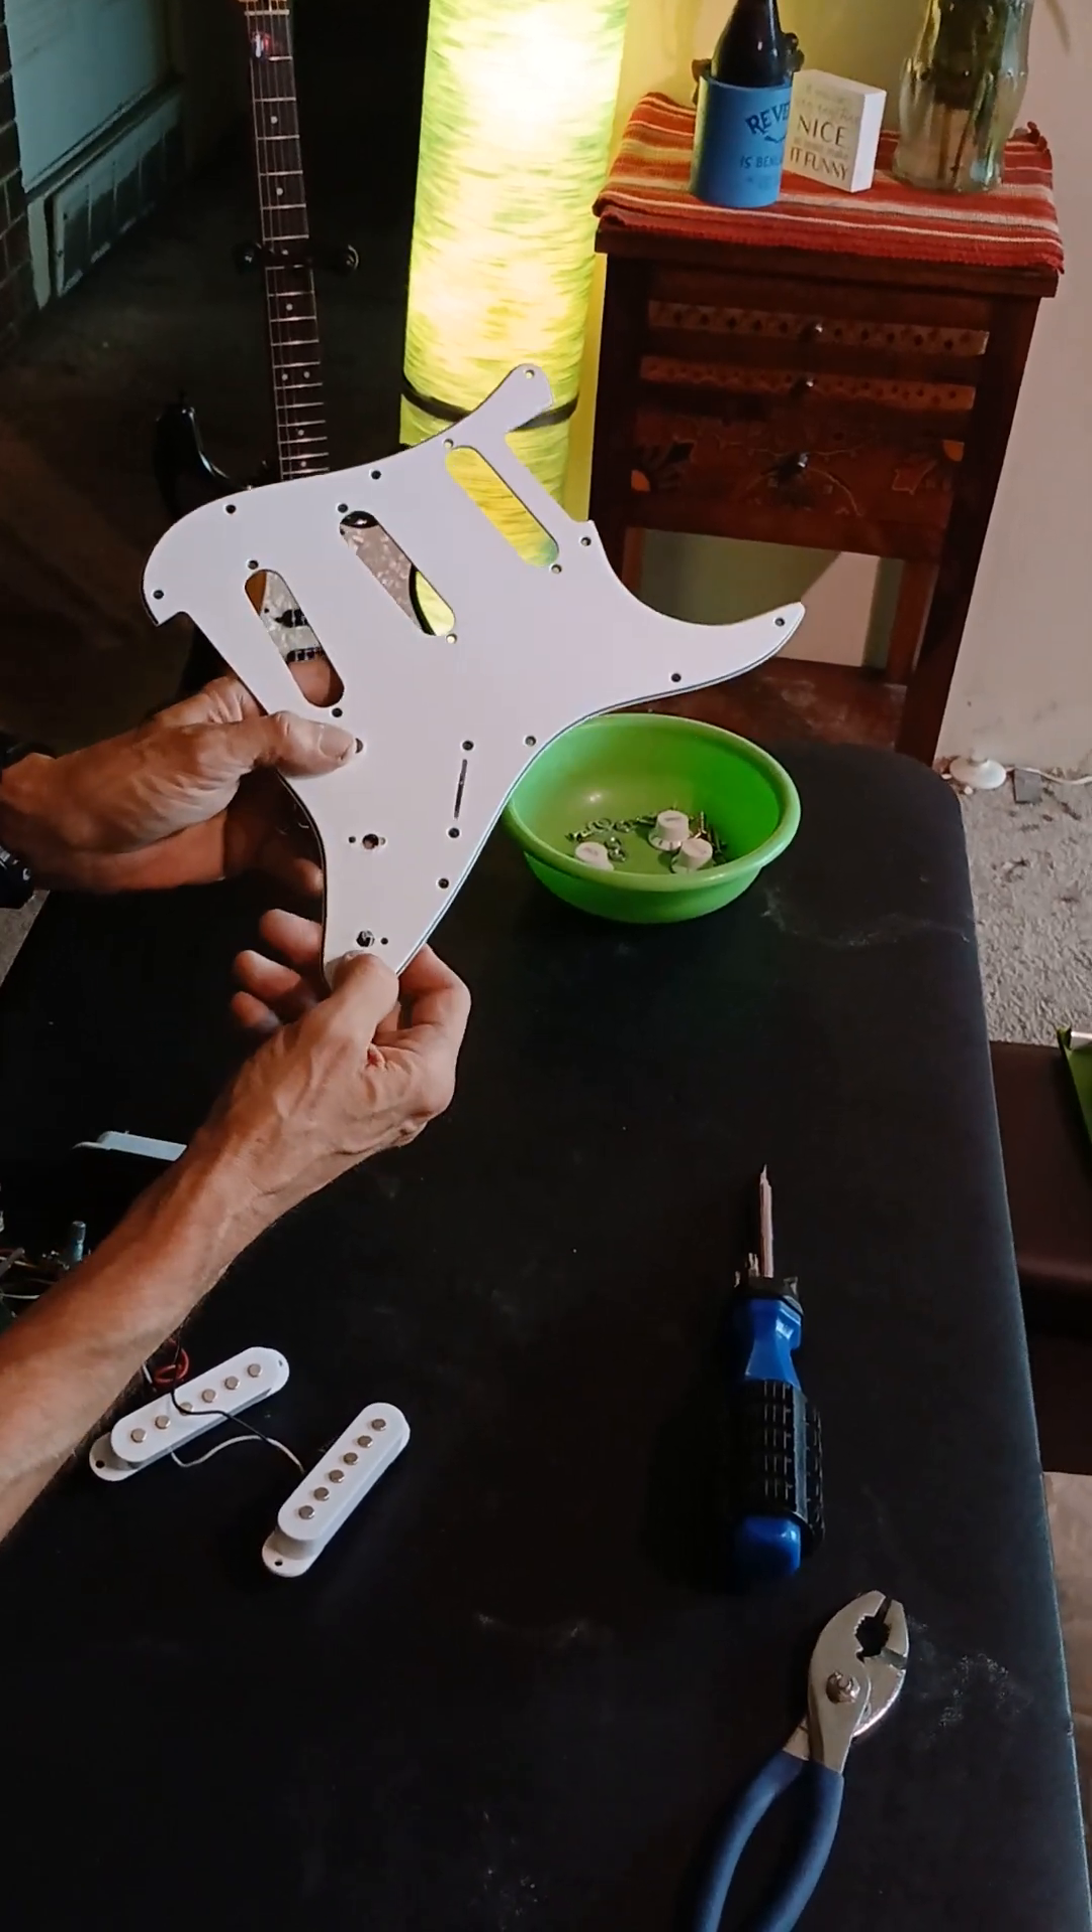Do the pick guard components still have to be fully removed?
No.